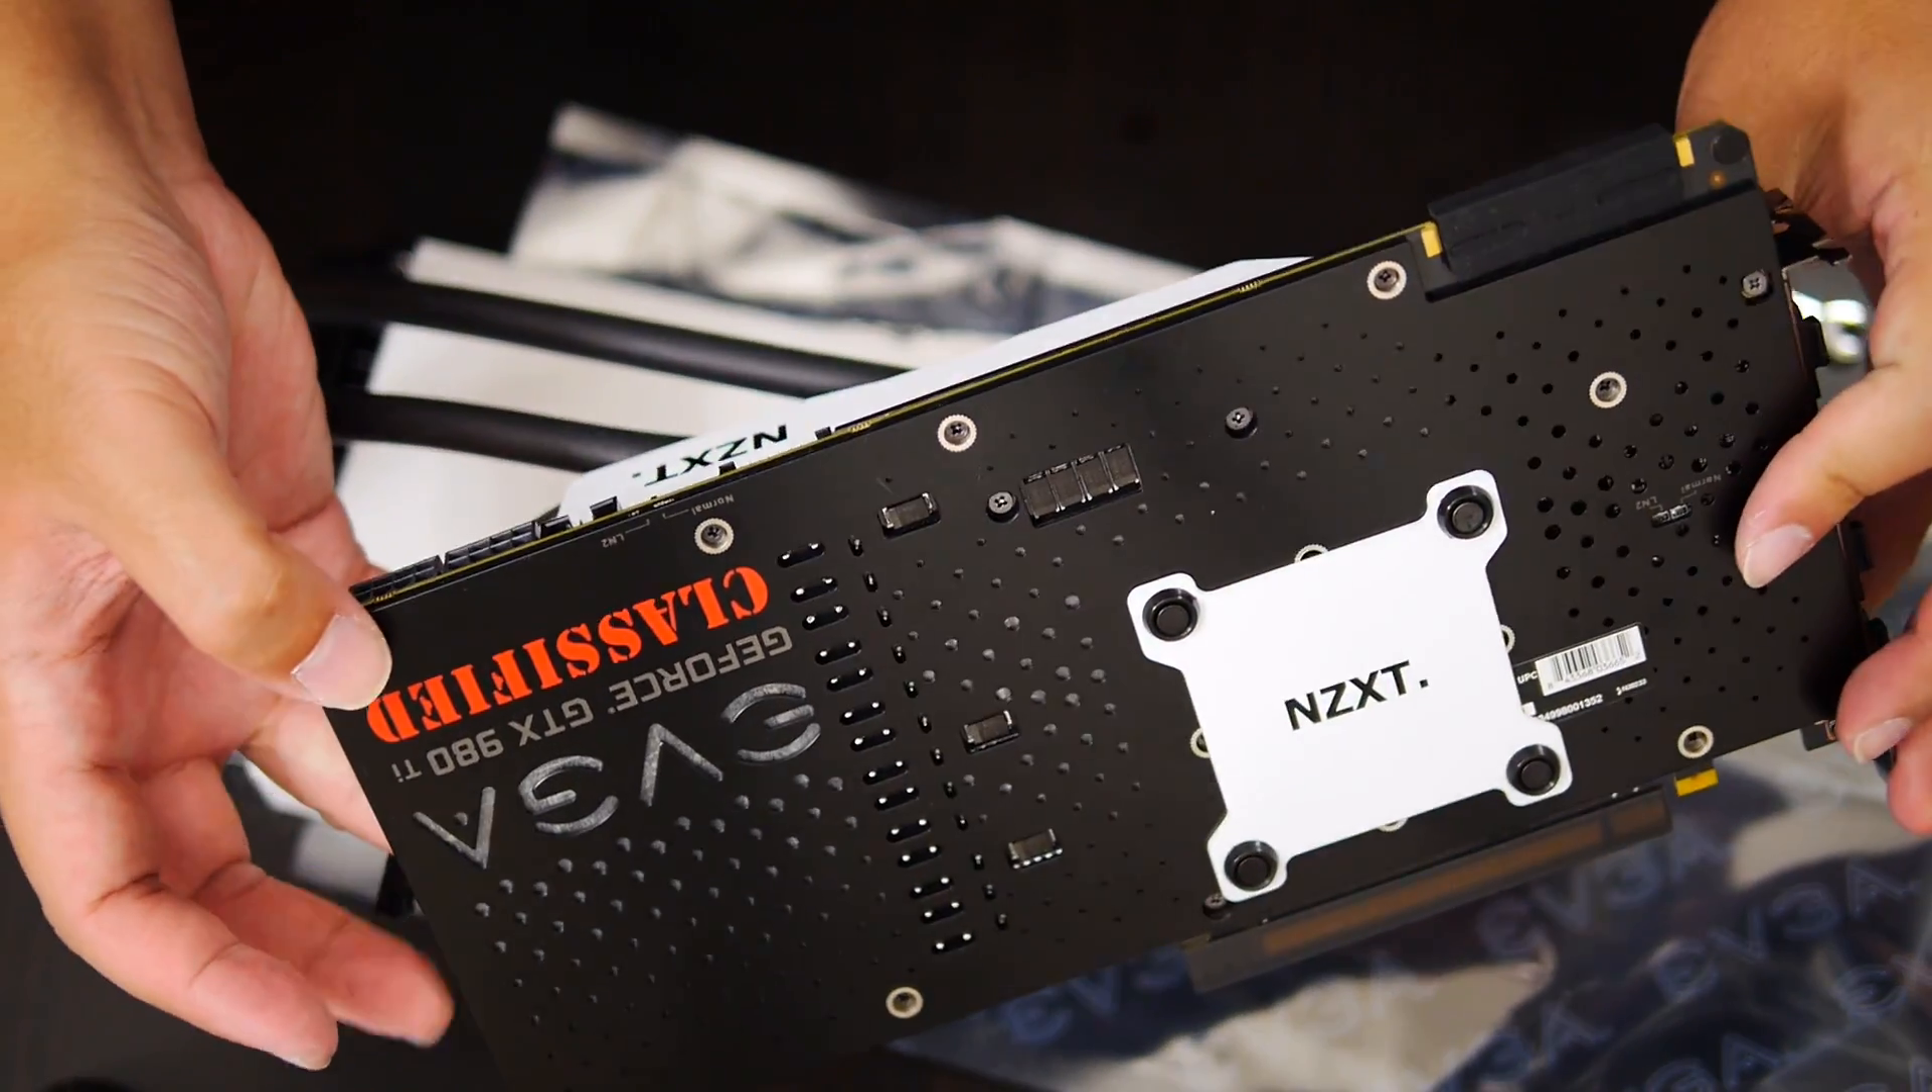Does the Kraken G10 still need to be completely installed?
No.